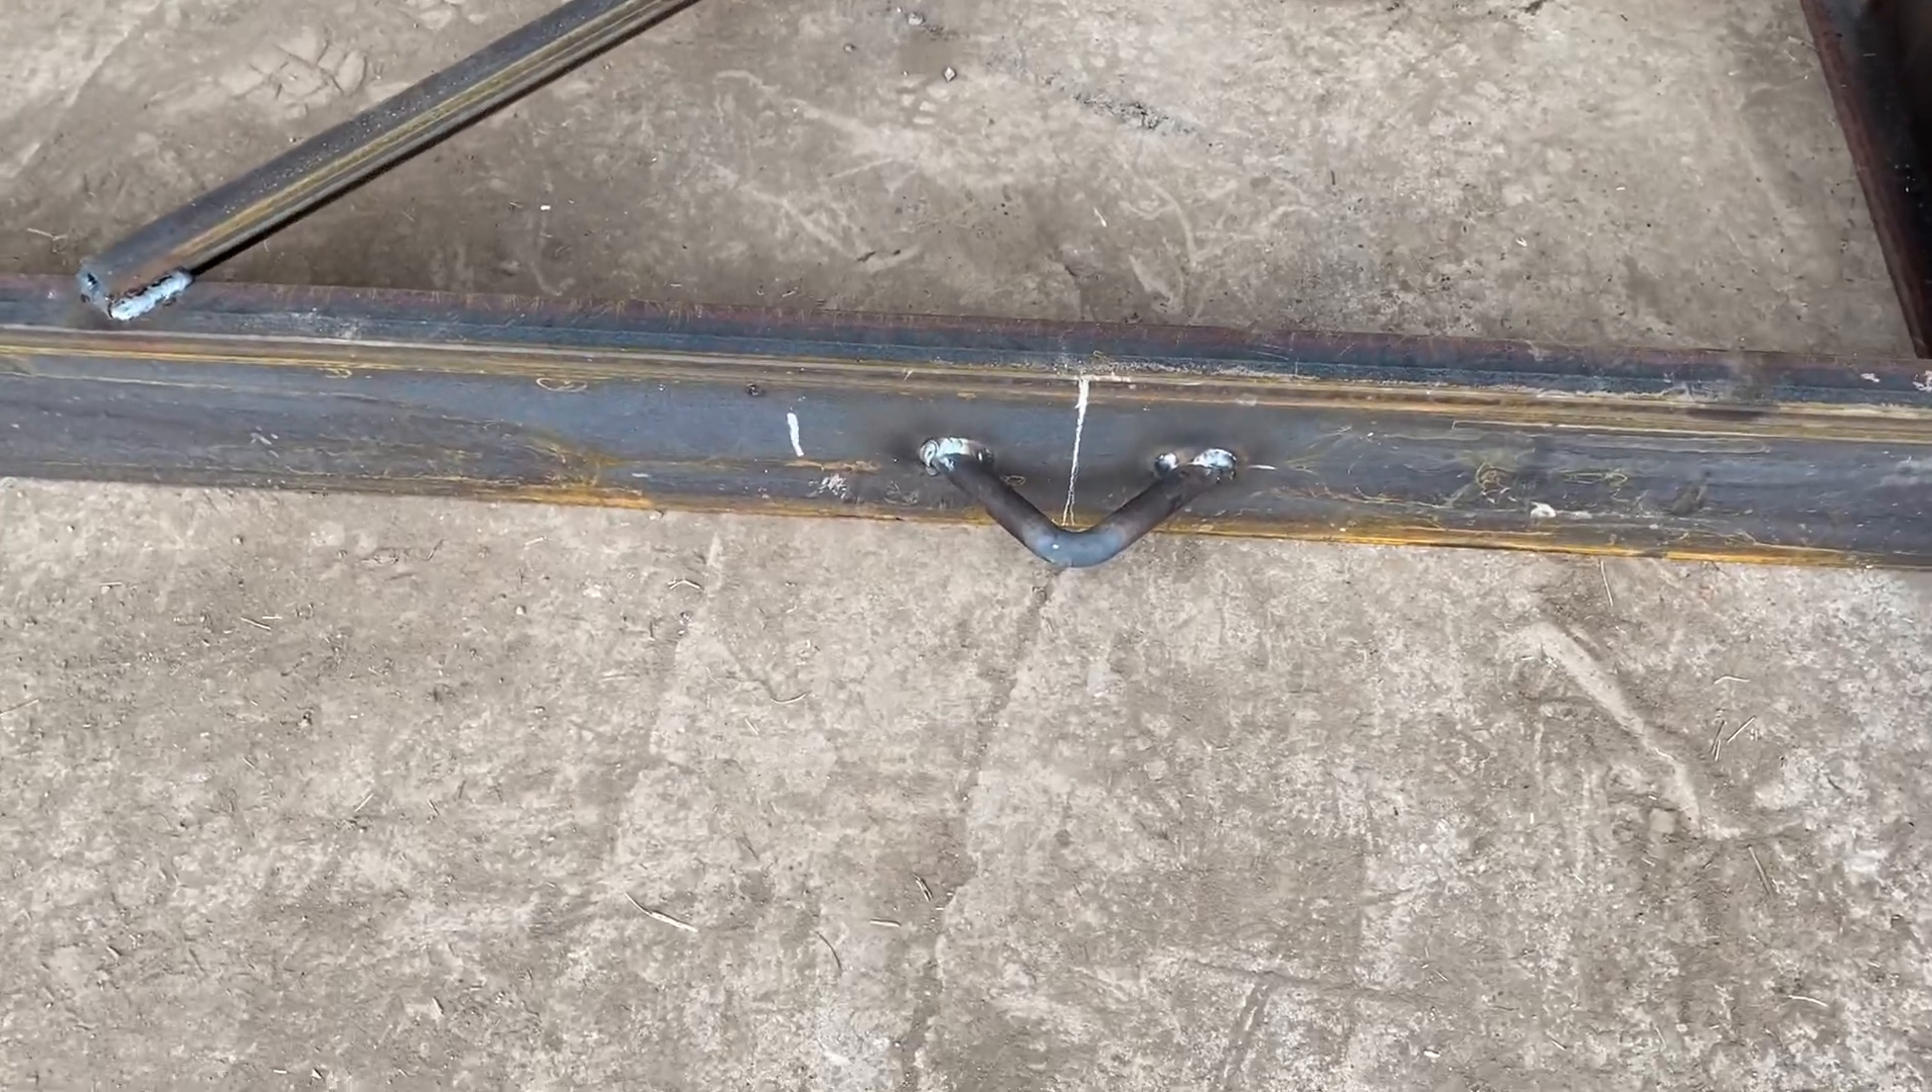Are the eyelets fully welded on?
Yes.